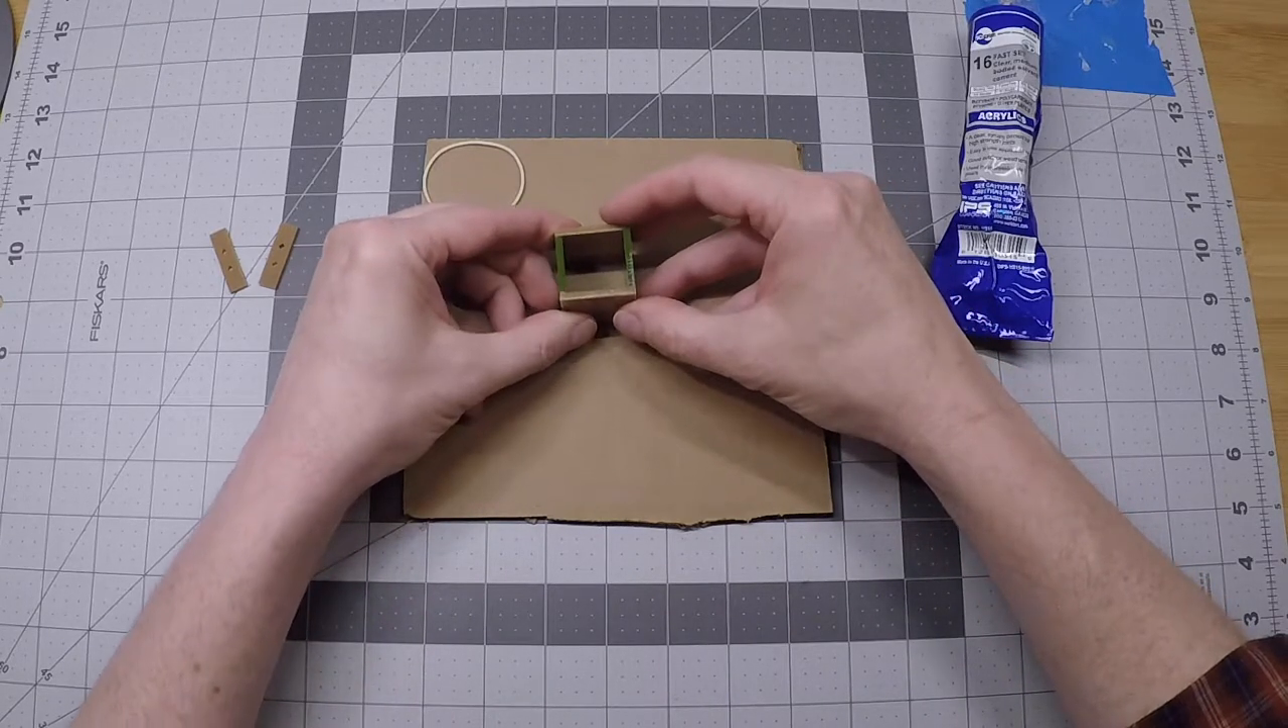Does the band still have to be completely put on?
Yes.